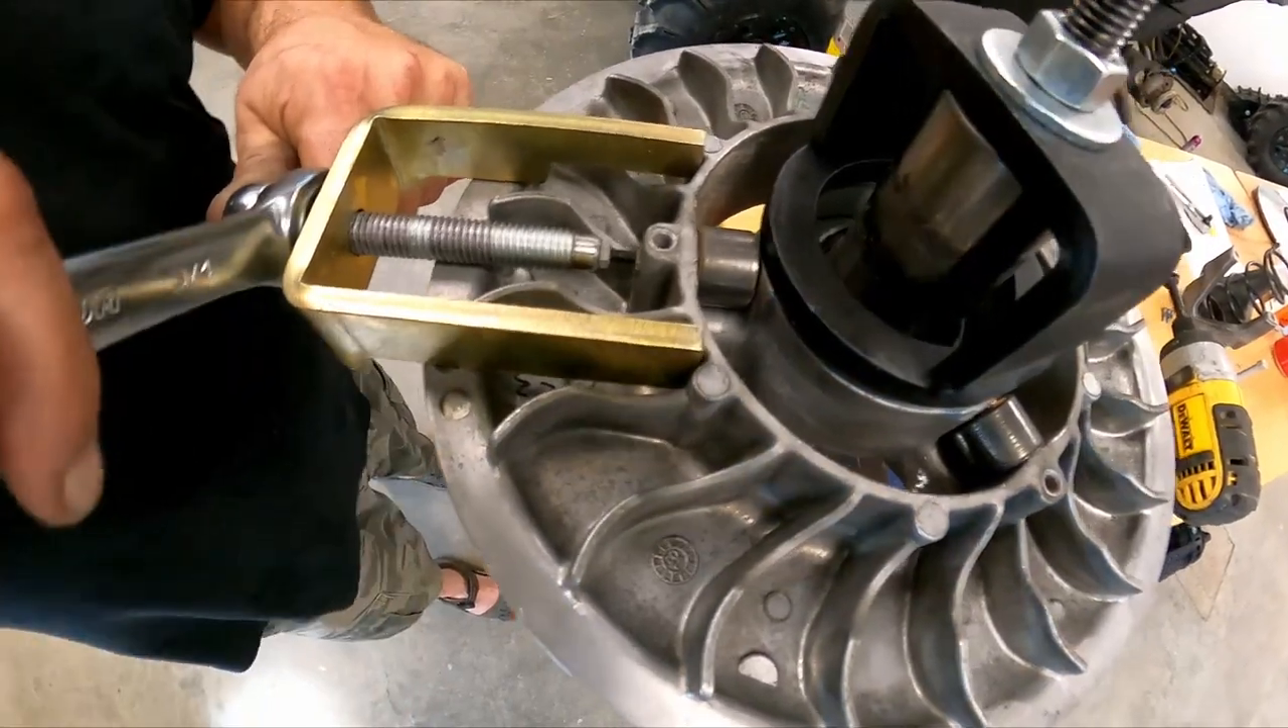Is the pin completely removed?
No.